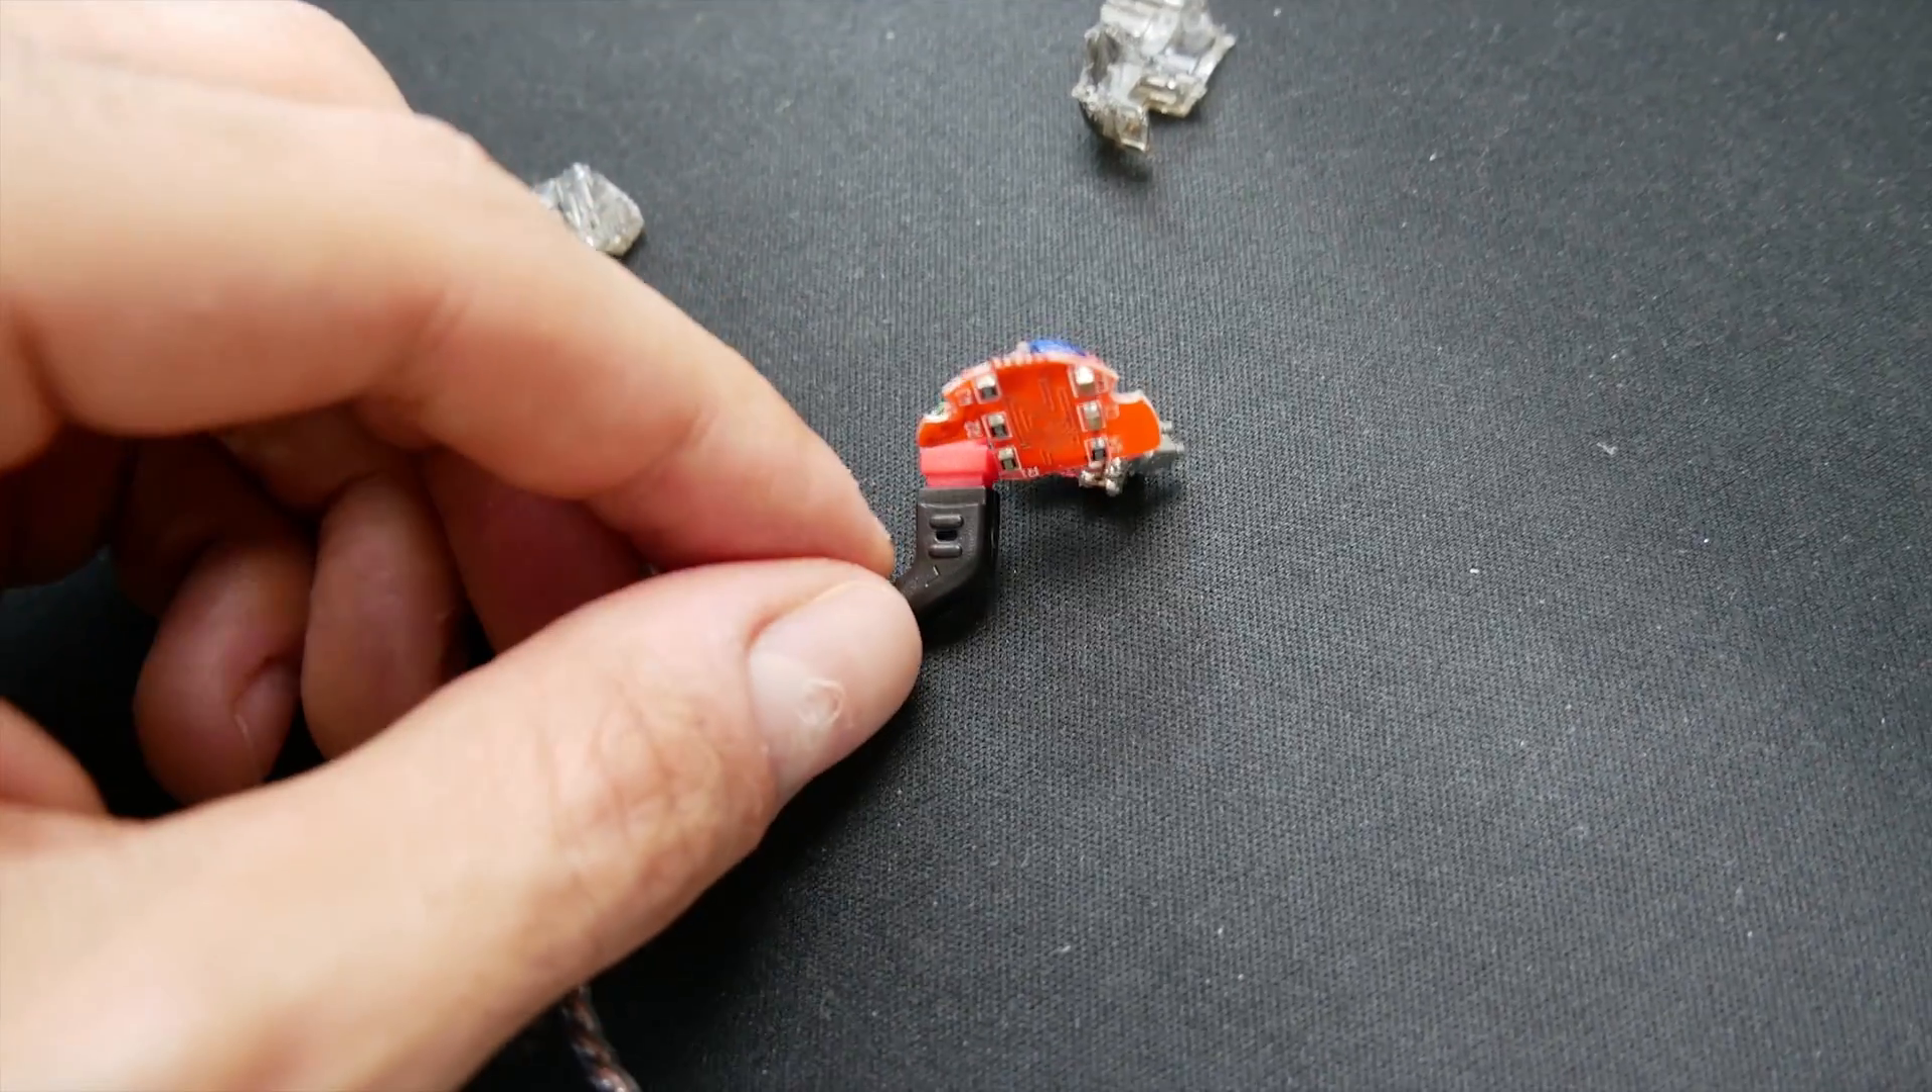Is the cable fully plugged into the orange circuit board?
Yes.